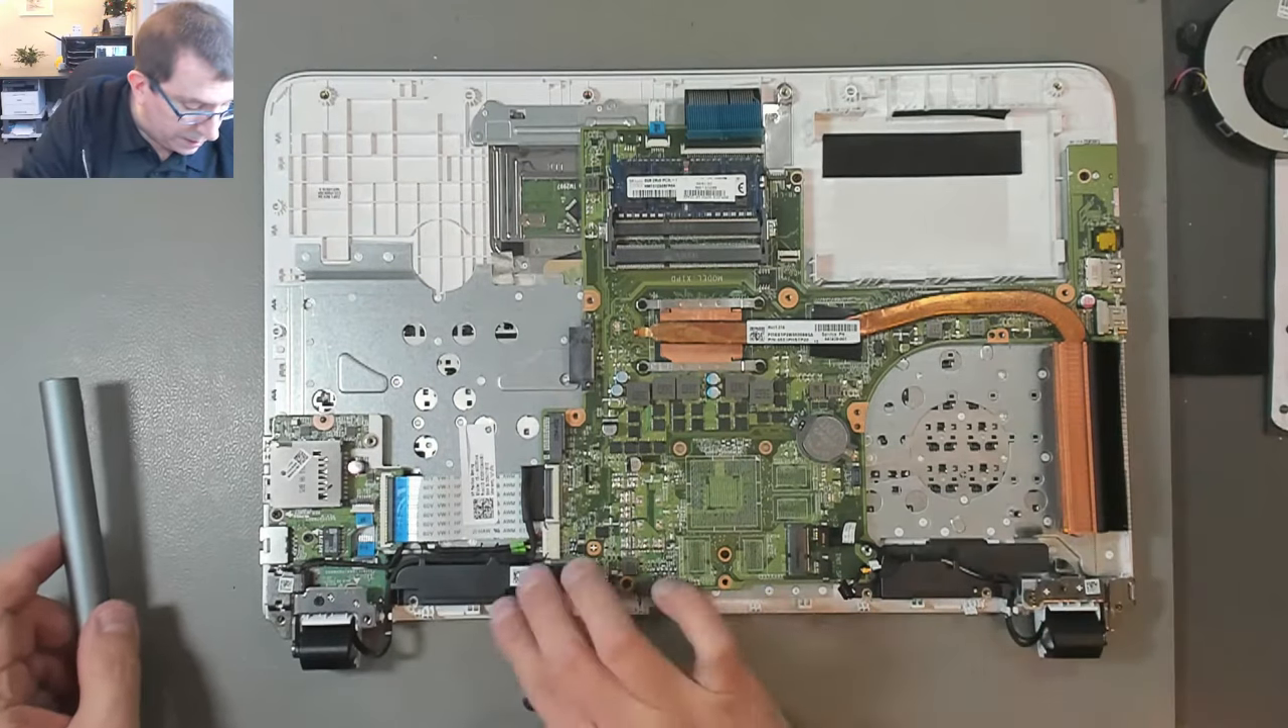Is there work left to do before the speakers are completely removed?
Yes.